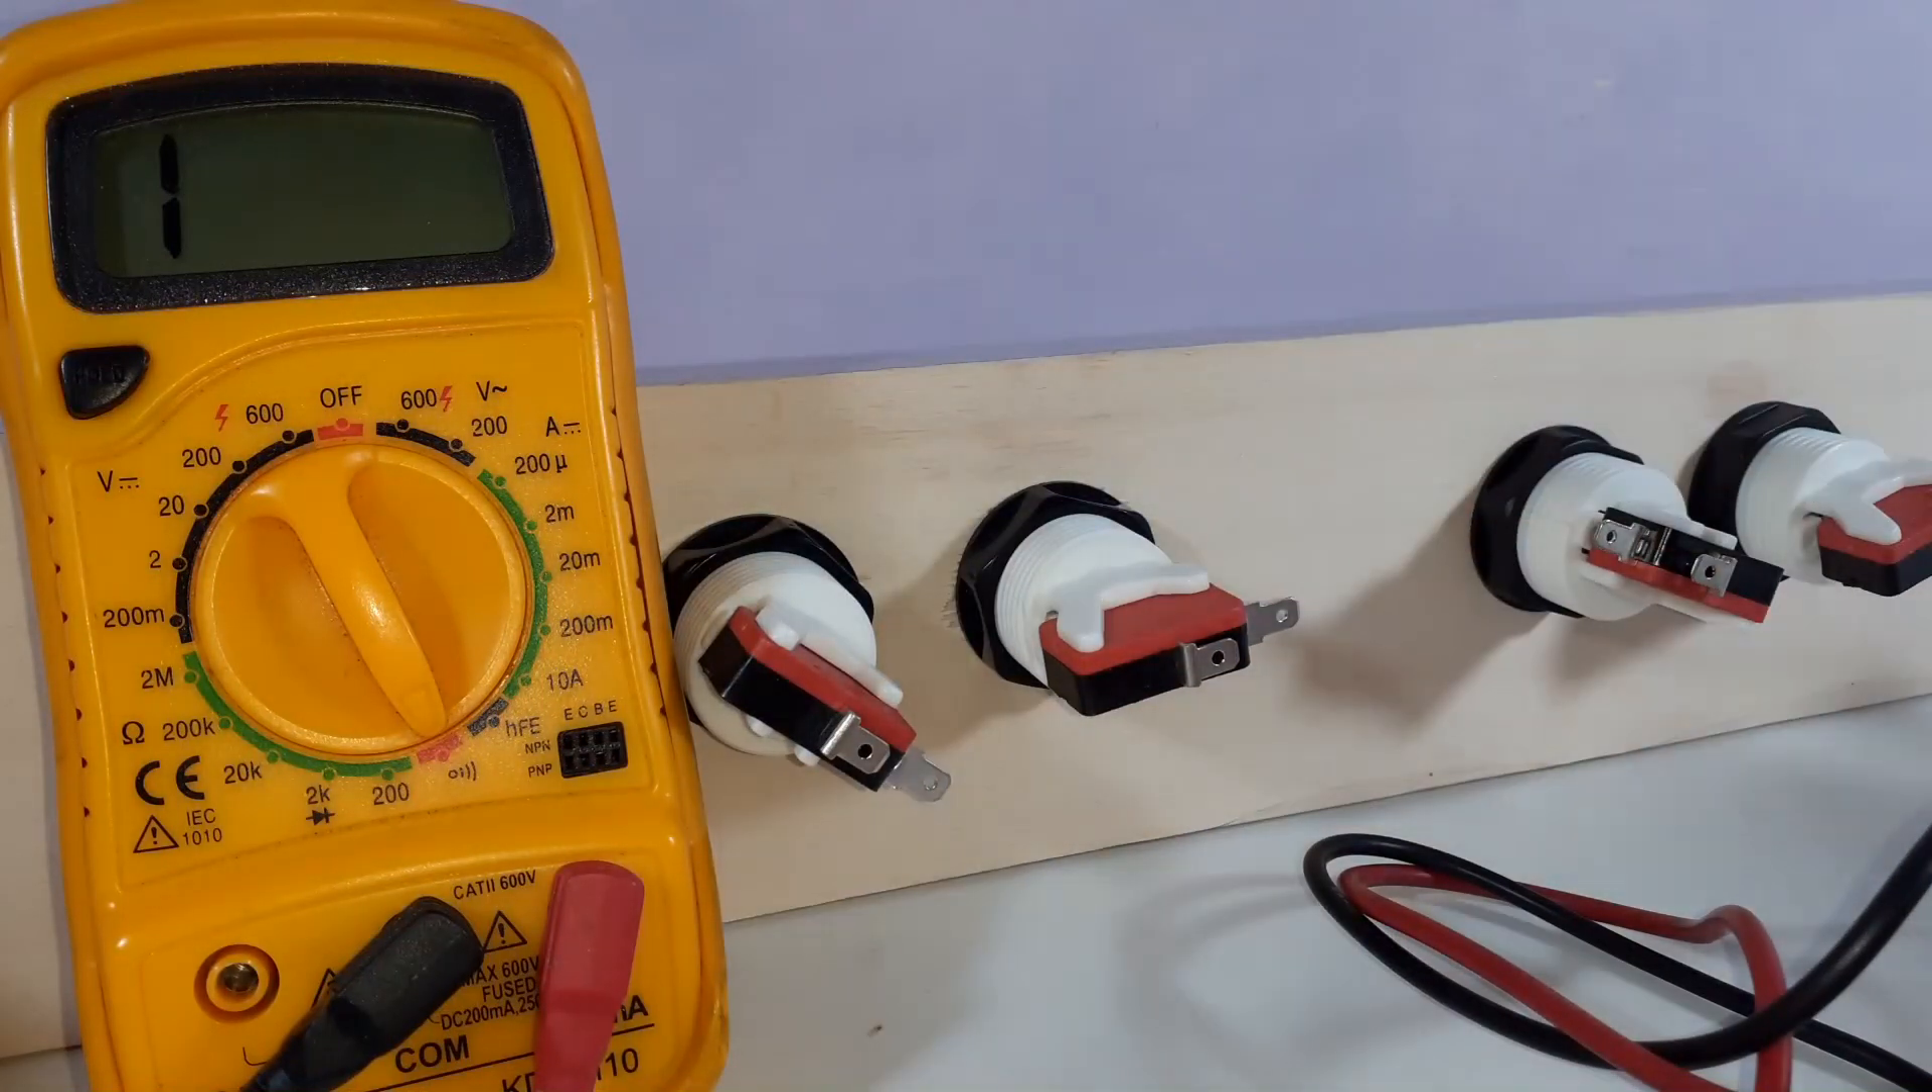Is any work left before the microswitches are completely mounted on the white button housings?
No.